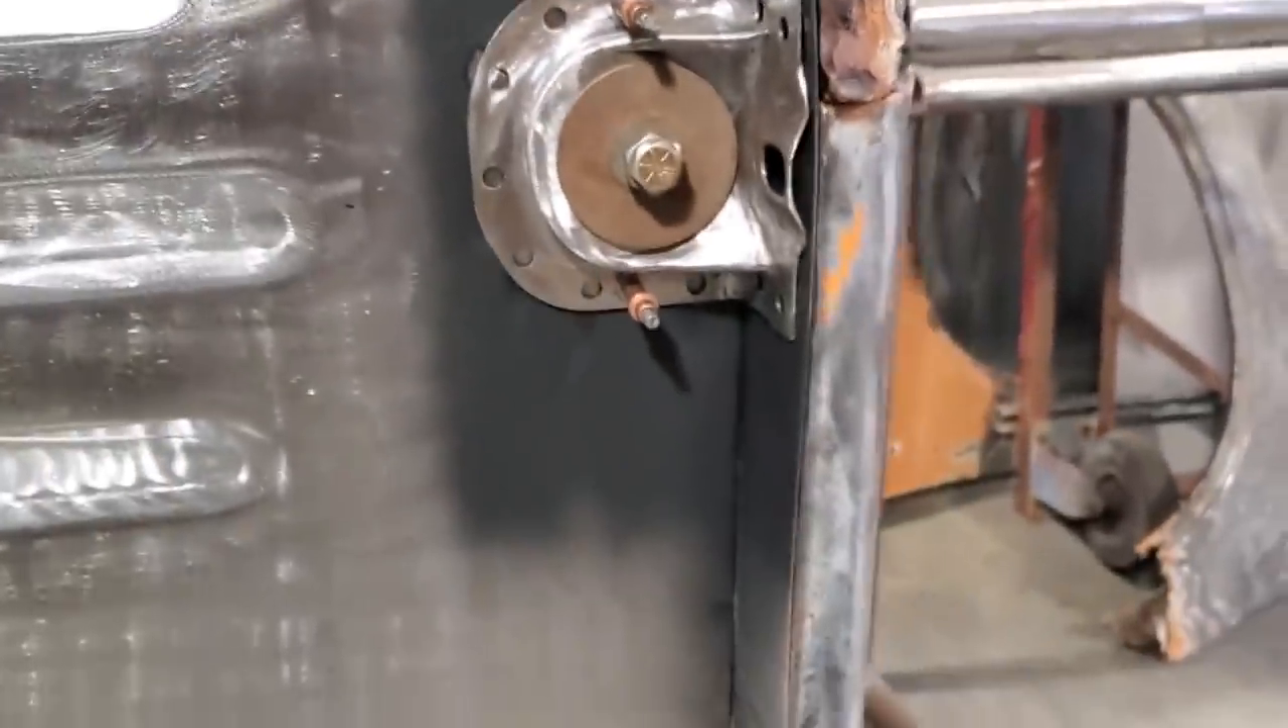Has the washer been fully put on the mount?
Yes.